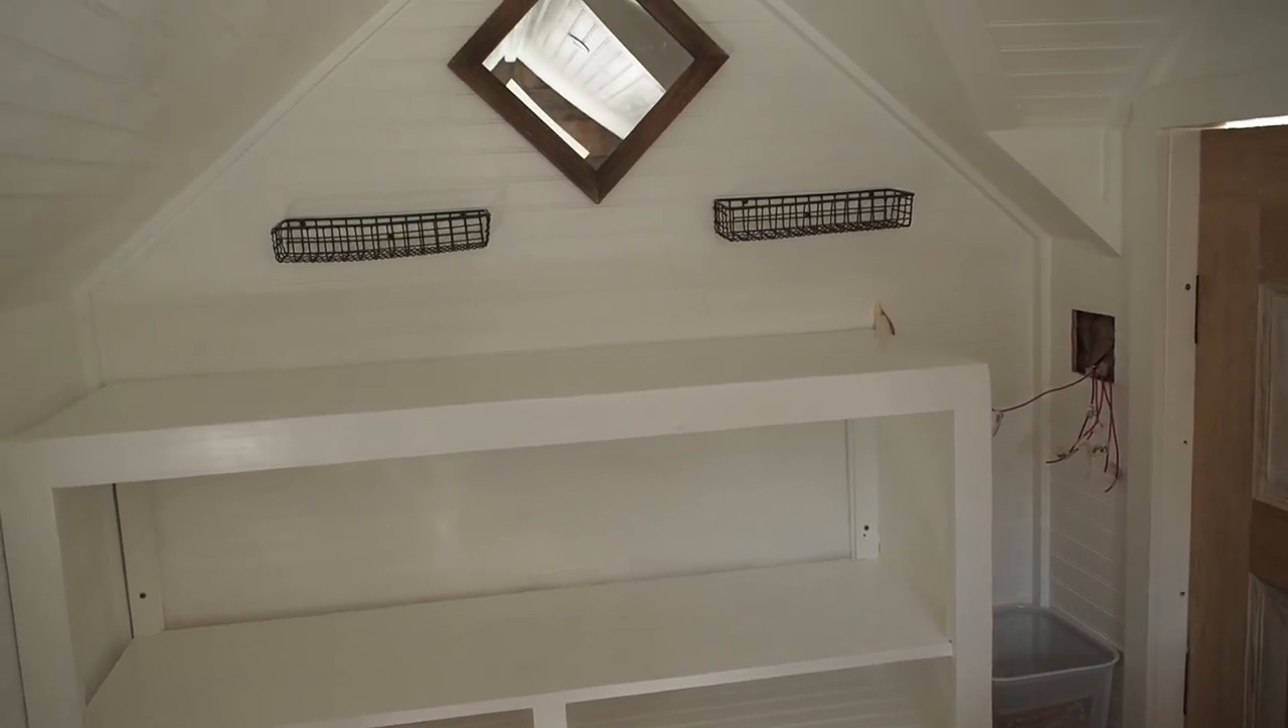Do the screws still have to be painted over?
Yes.